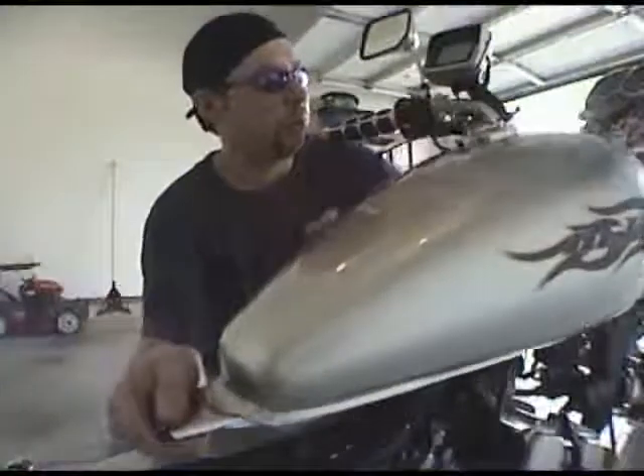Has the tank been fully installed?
No.